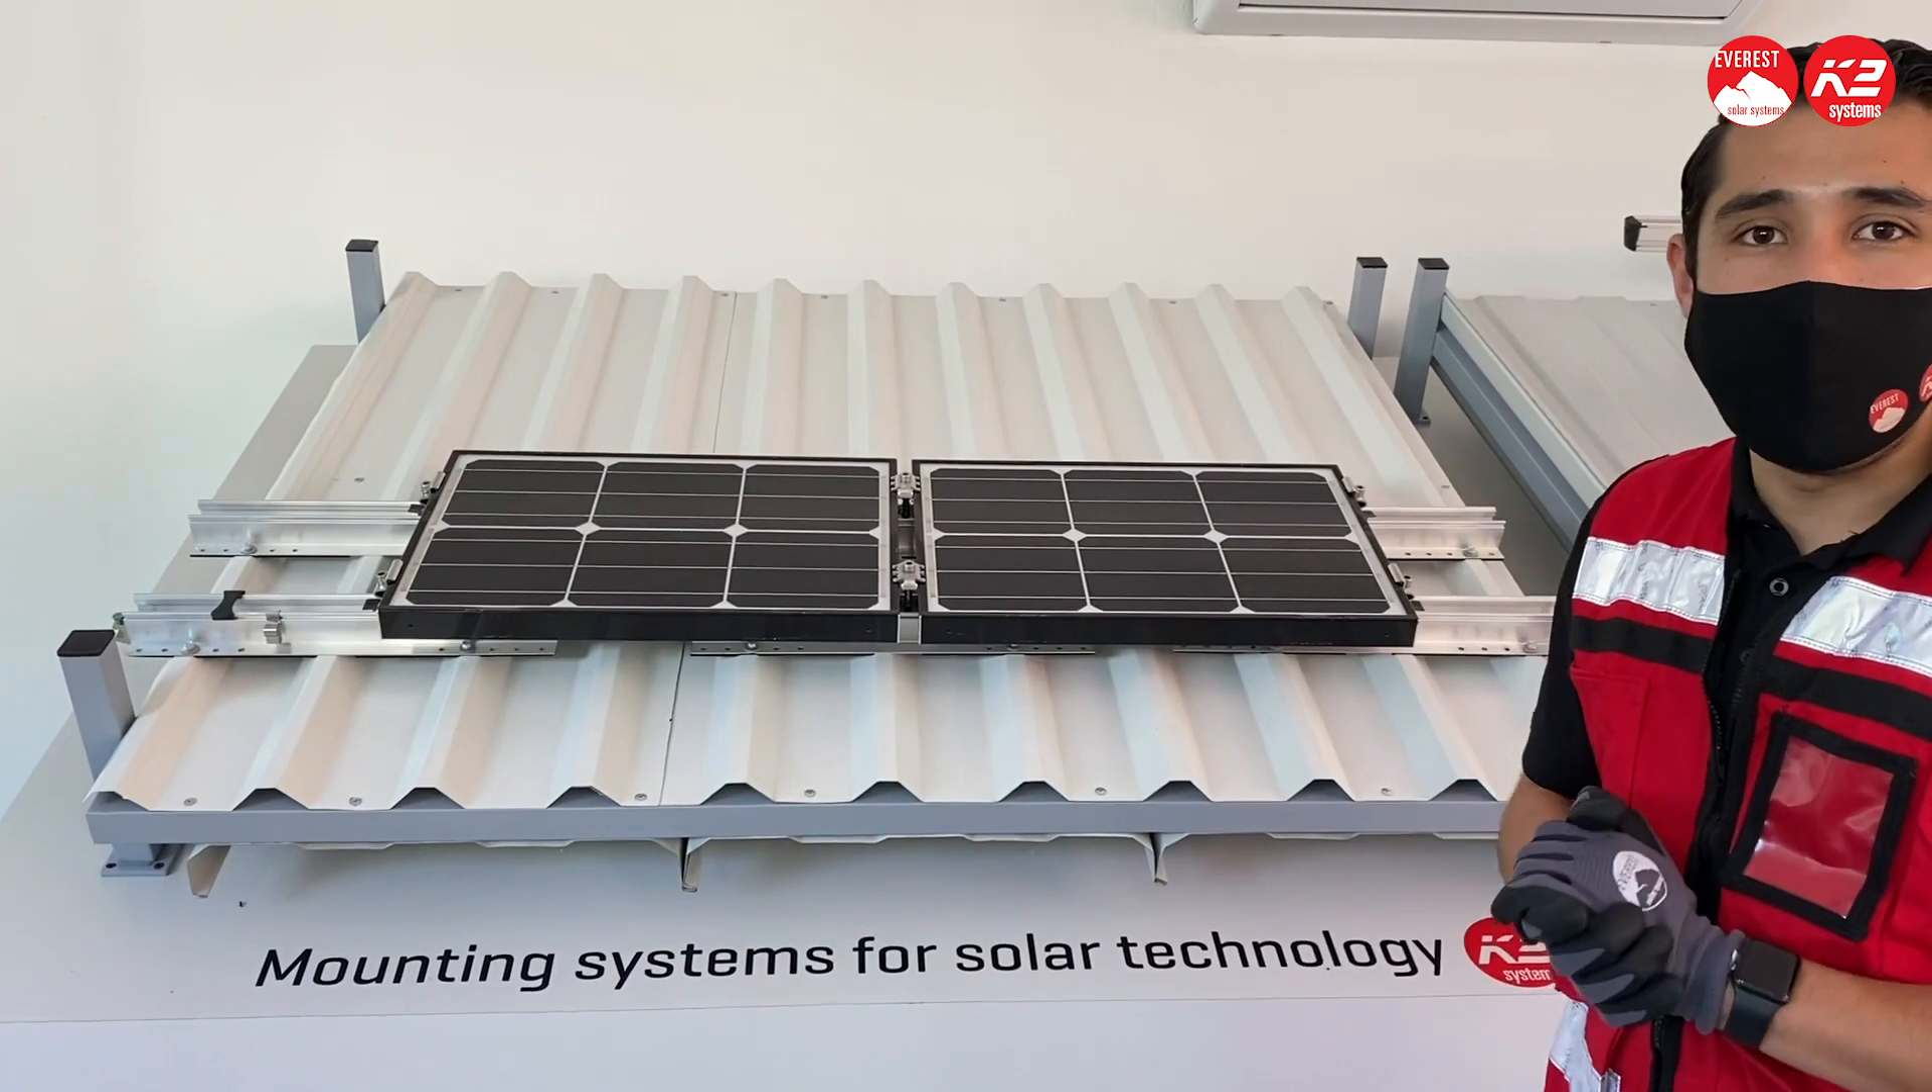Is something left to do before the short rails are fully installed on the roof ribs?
No.